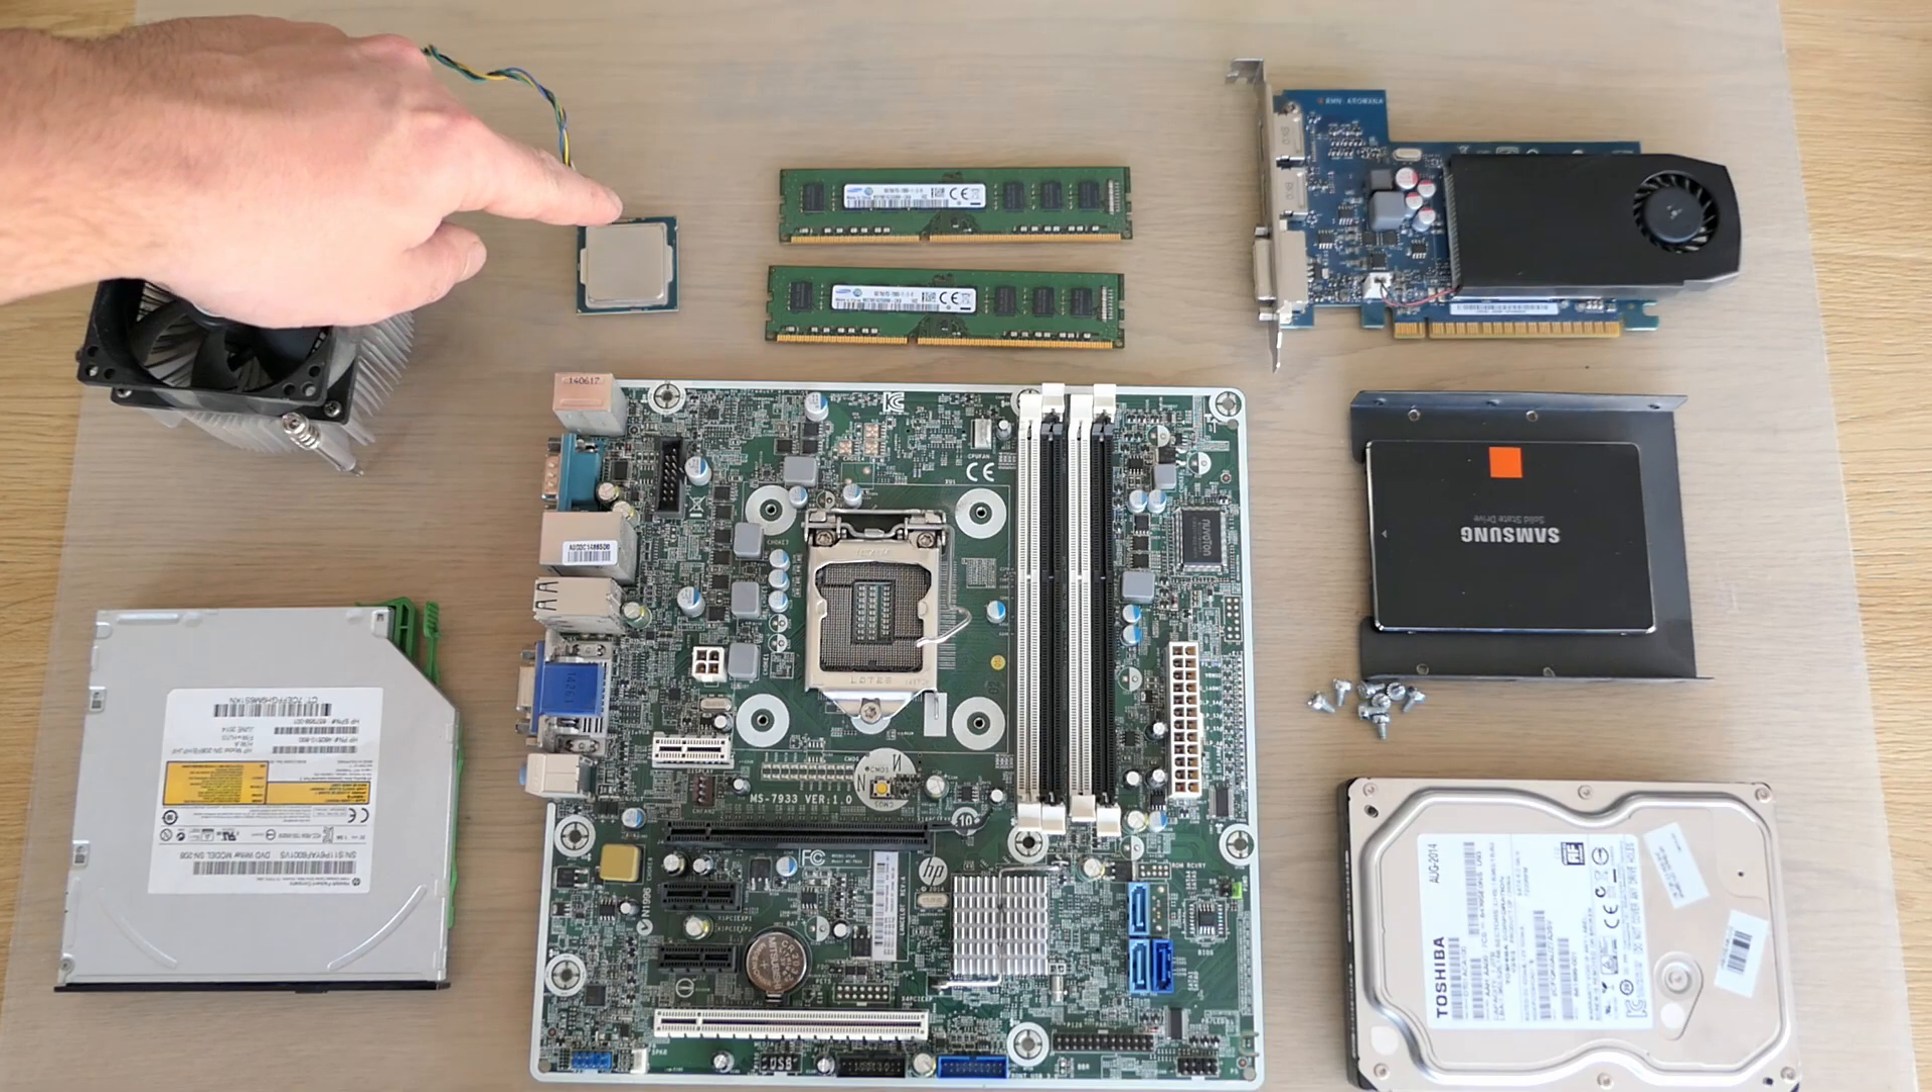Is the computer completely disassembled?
Yes.